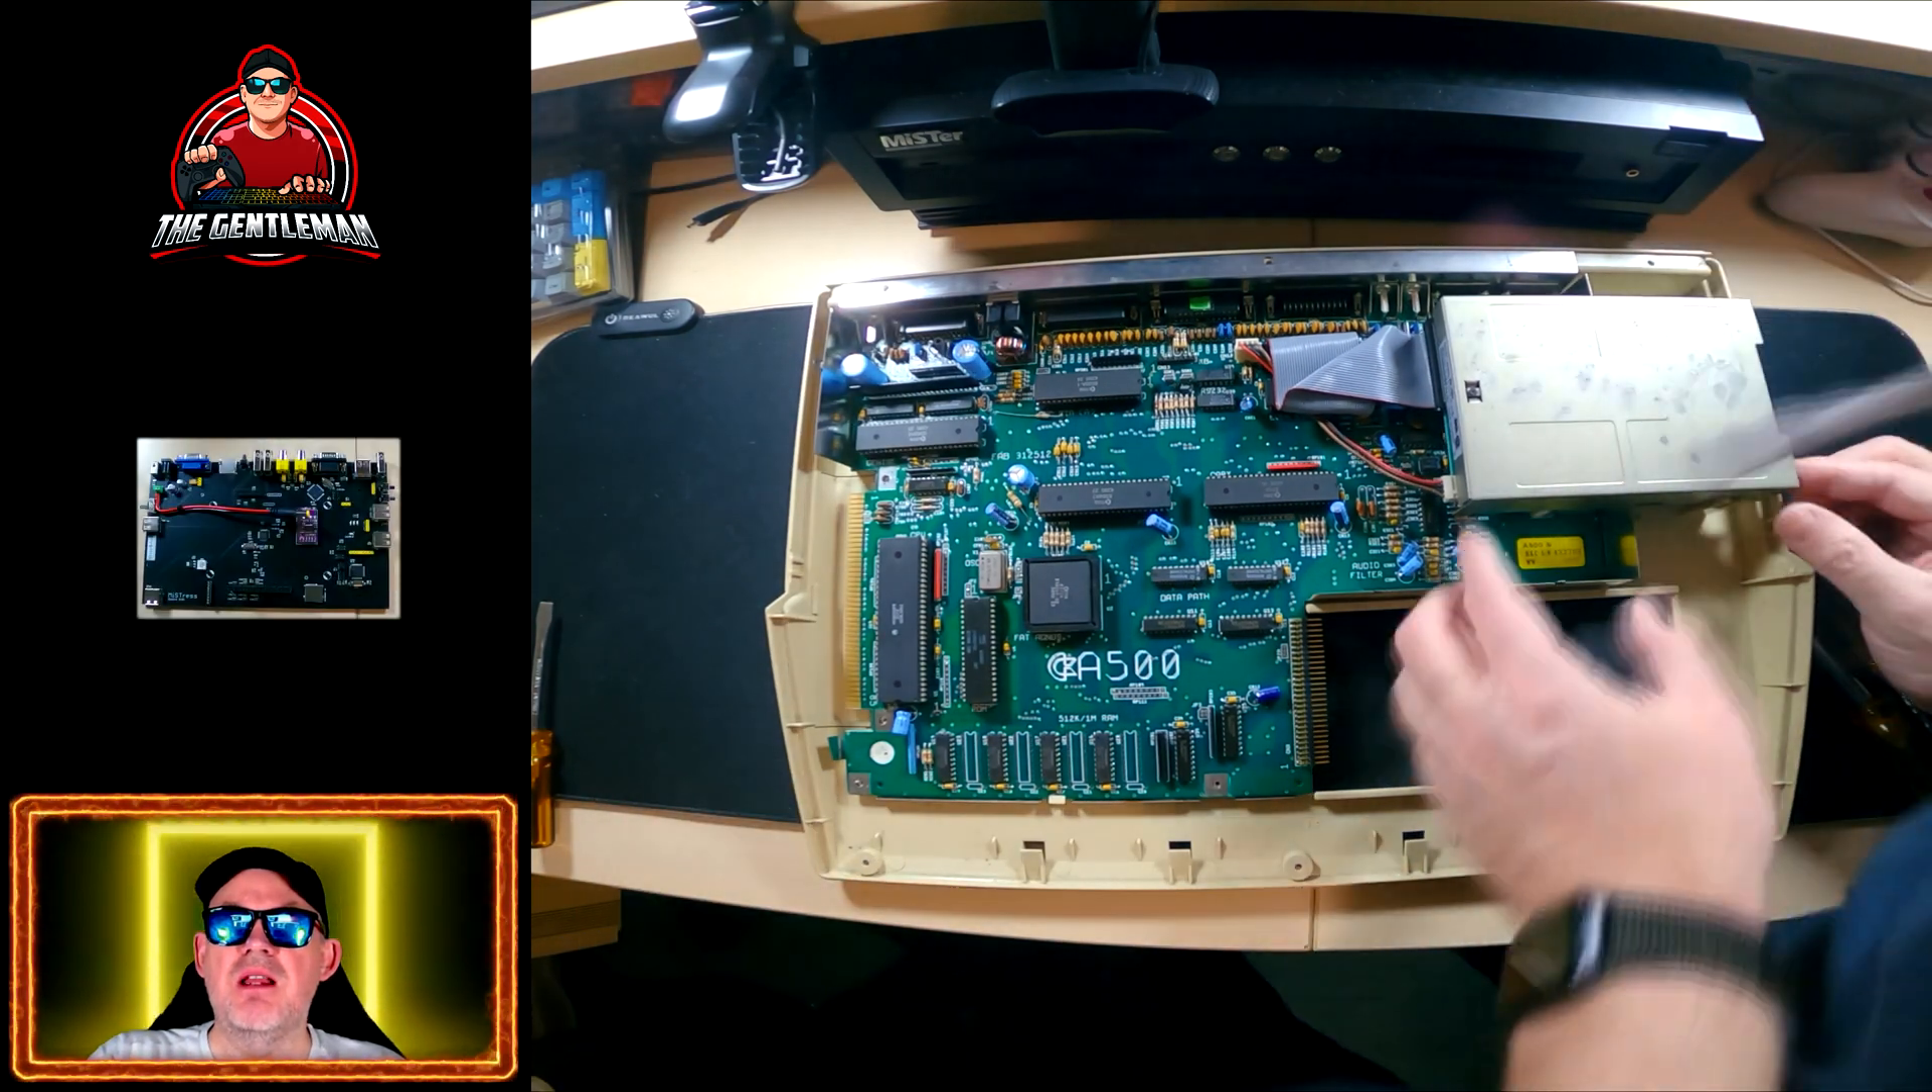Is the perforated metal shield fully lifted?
Yes.